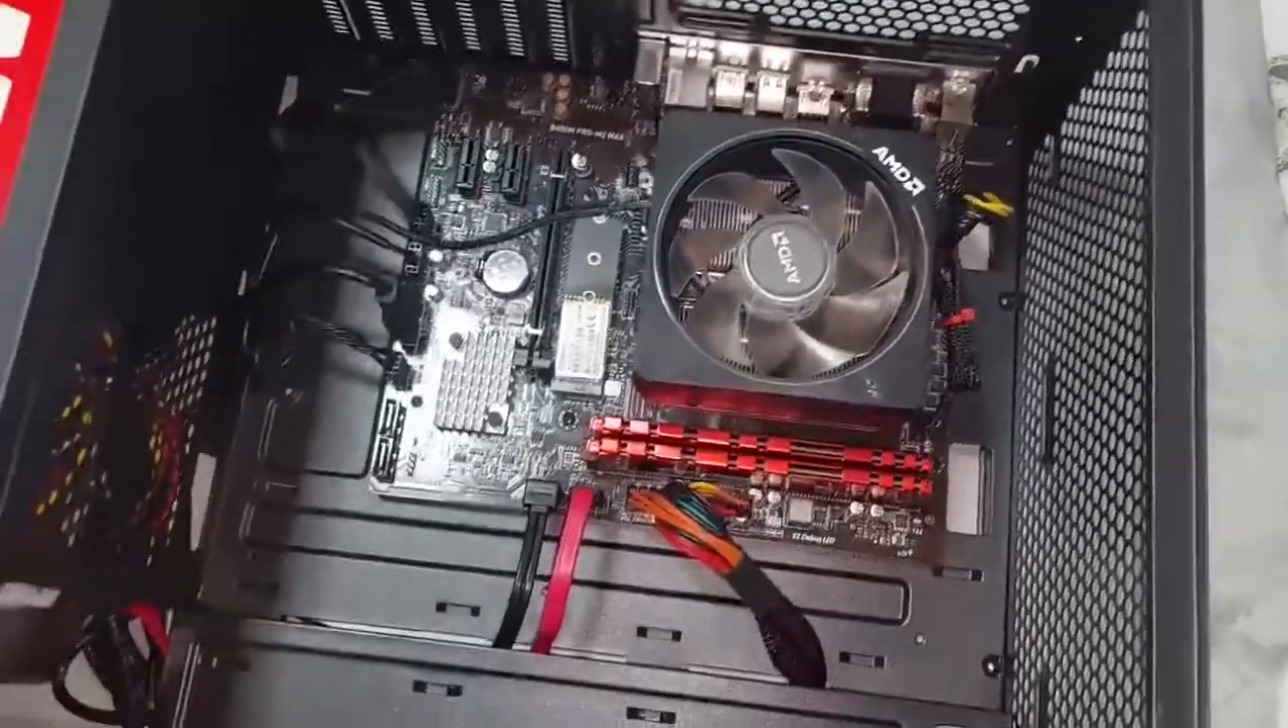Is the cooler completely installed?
Yes.